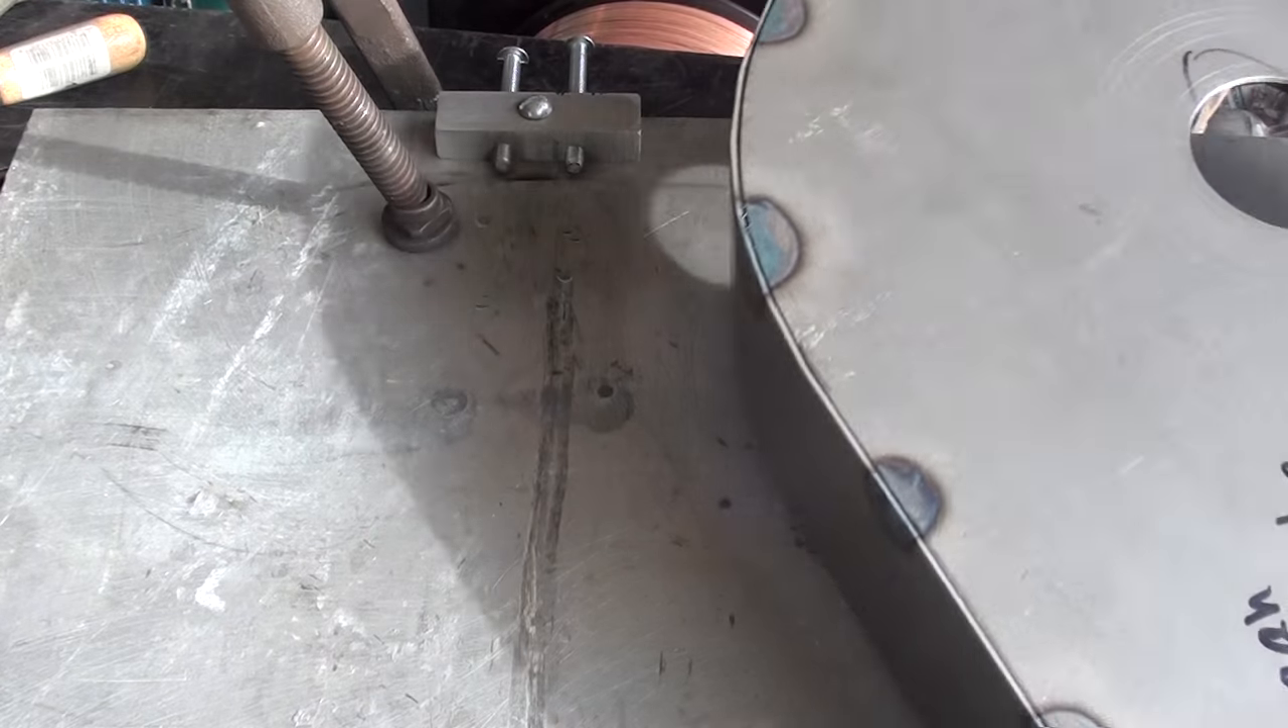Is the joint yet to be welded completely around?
Yes.